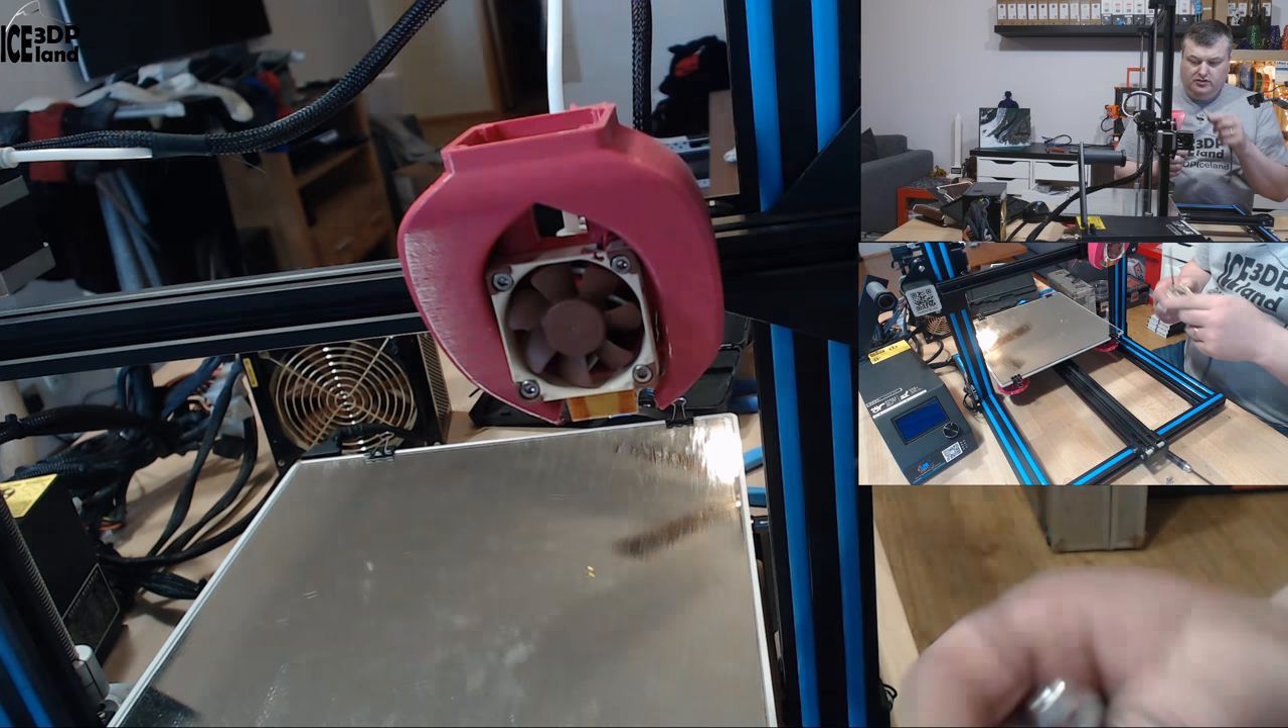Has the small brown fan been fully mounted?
Yes.